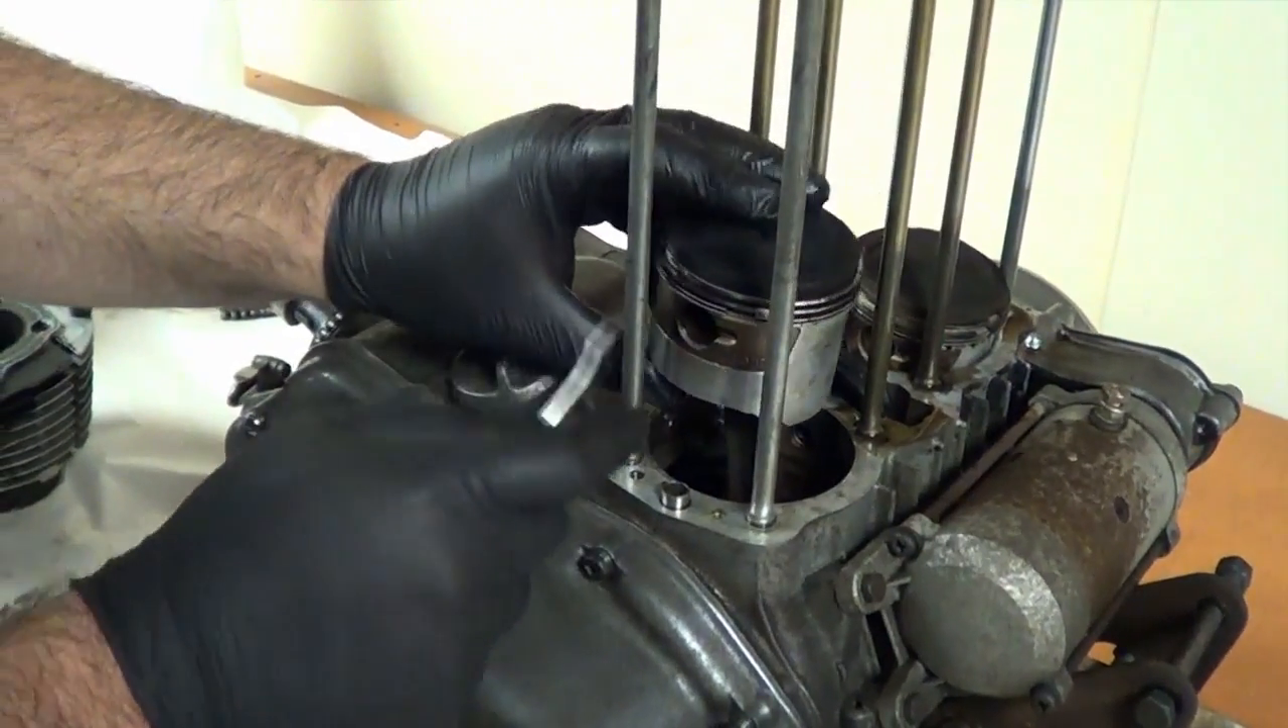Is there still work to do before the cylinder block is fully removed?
No.